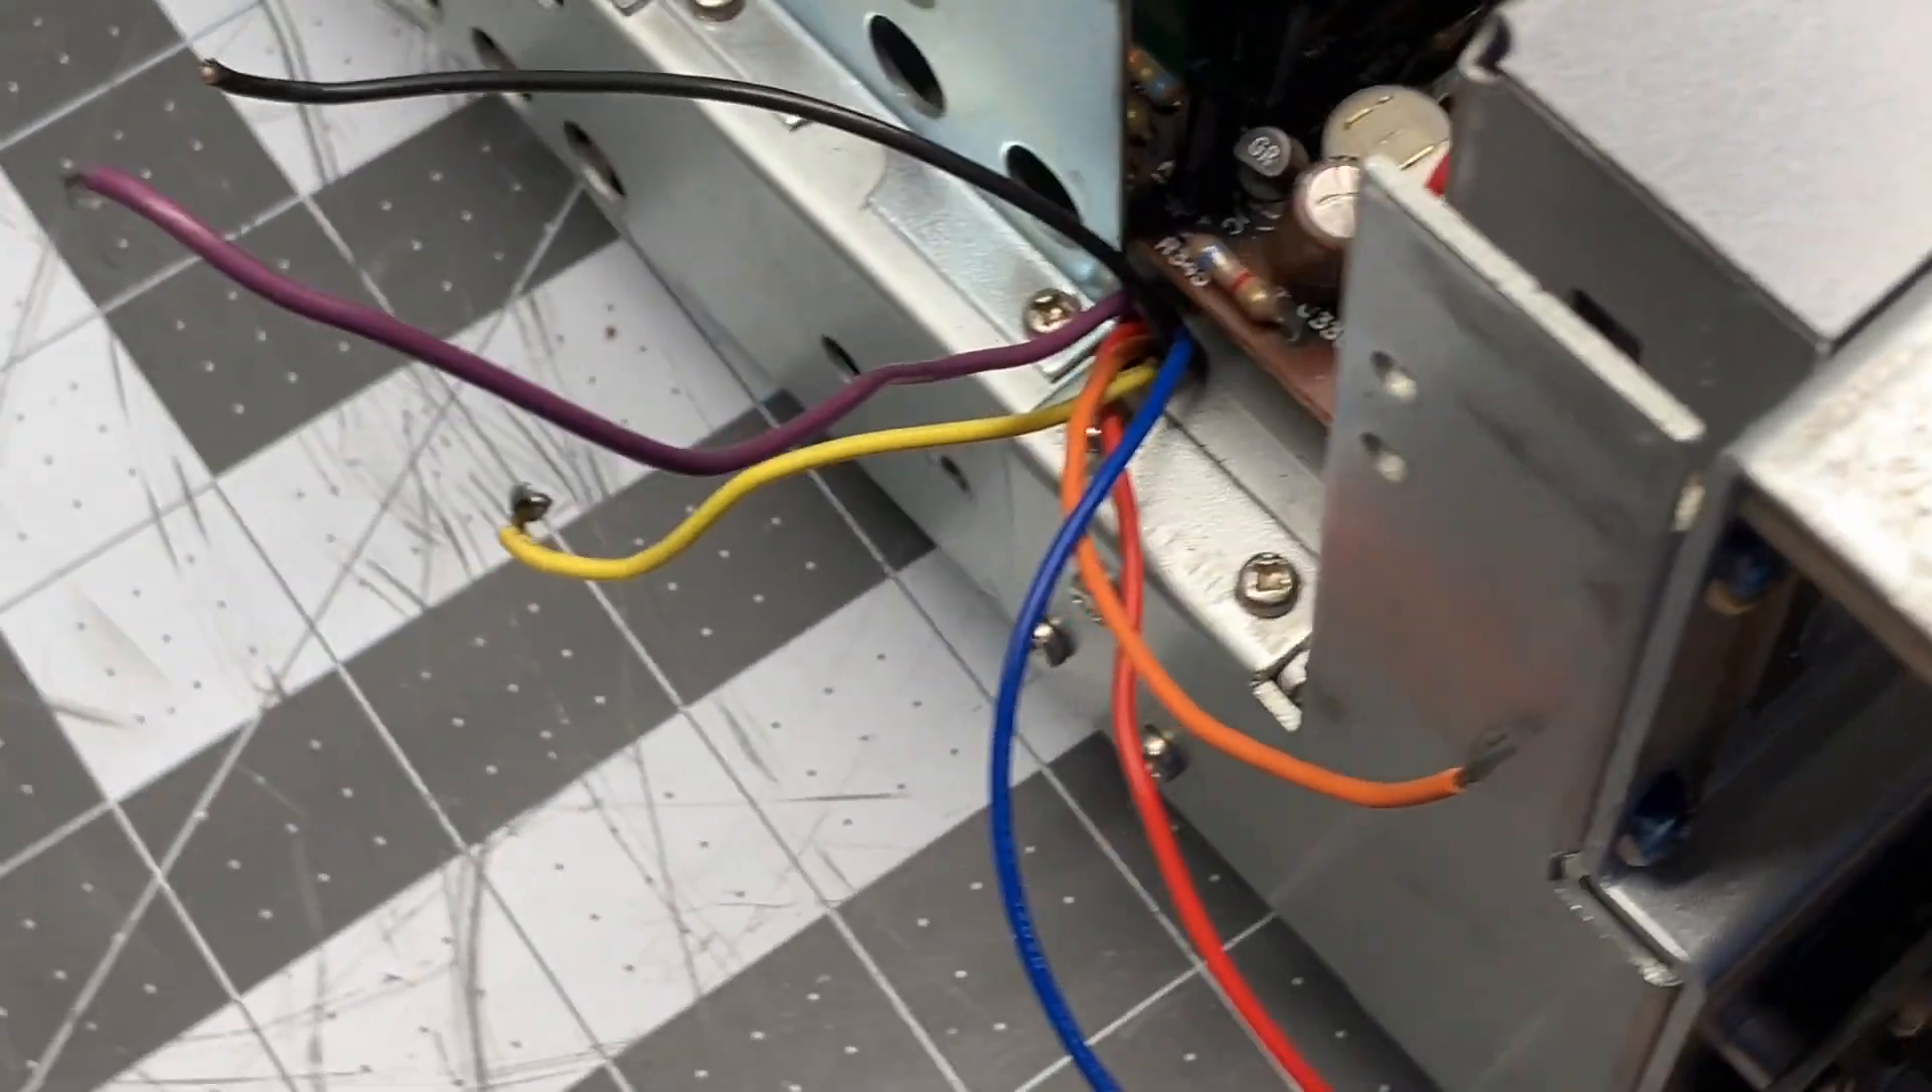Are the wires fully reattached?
No.